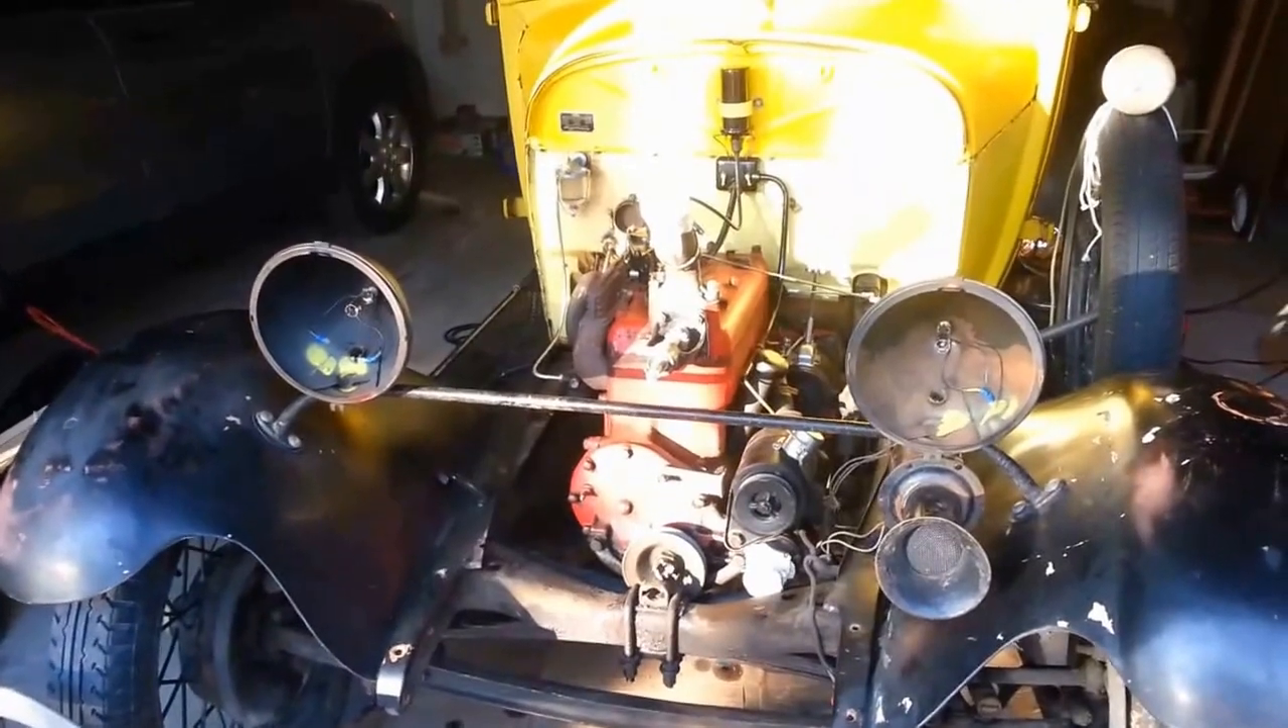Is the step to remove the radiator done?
Yes.